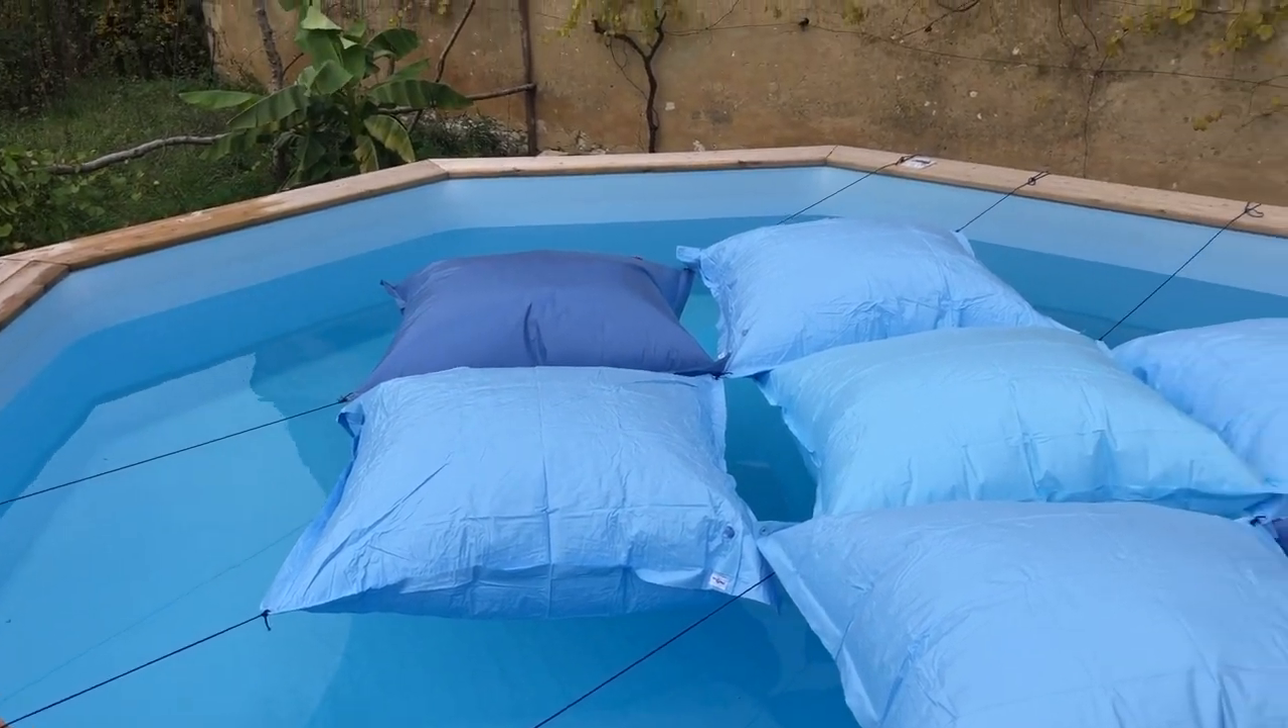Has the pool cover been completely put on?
No.